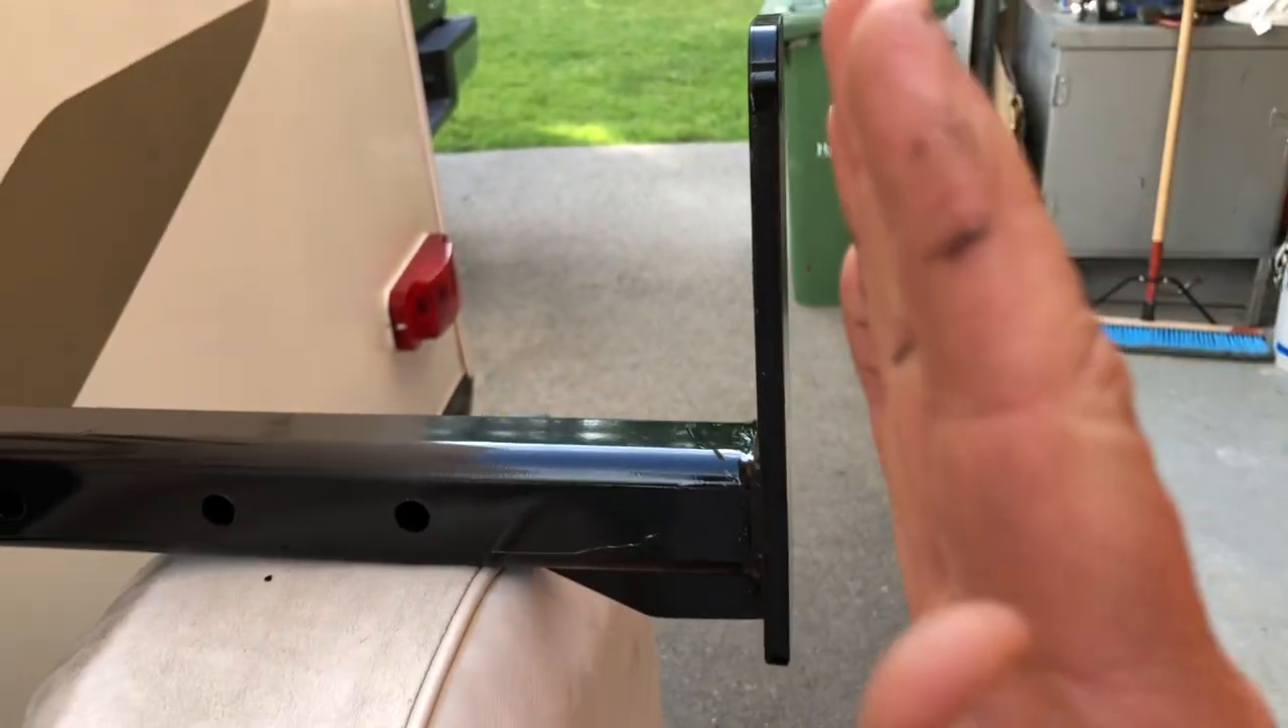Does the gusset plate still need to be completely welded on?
No.